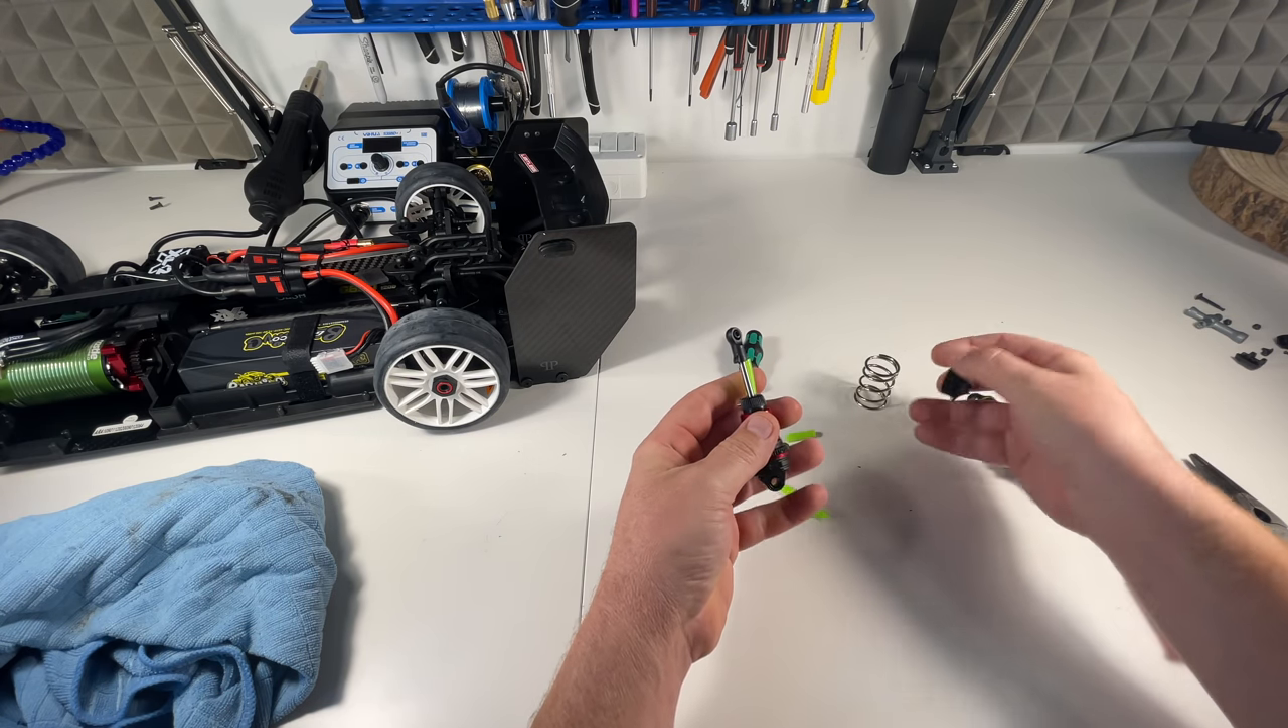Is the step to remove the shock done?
Yes.